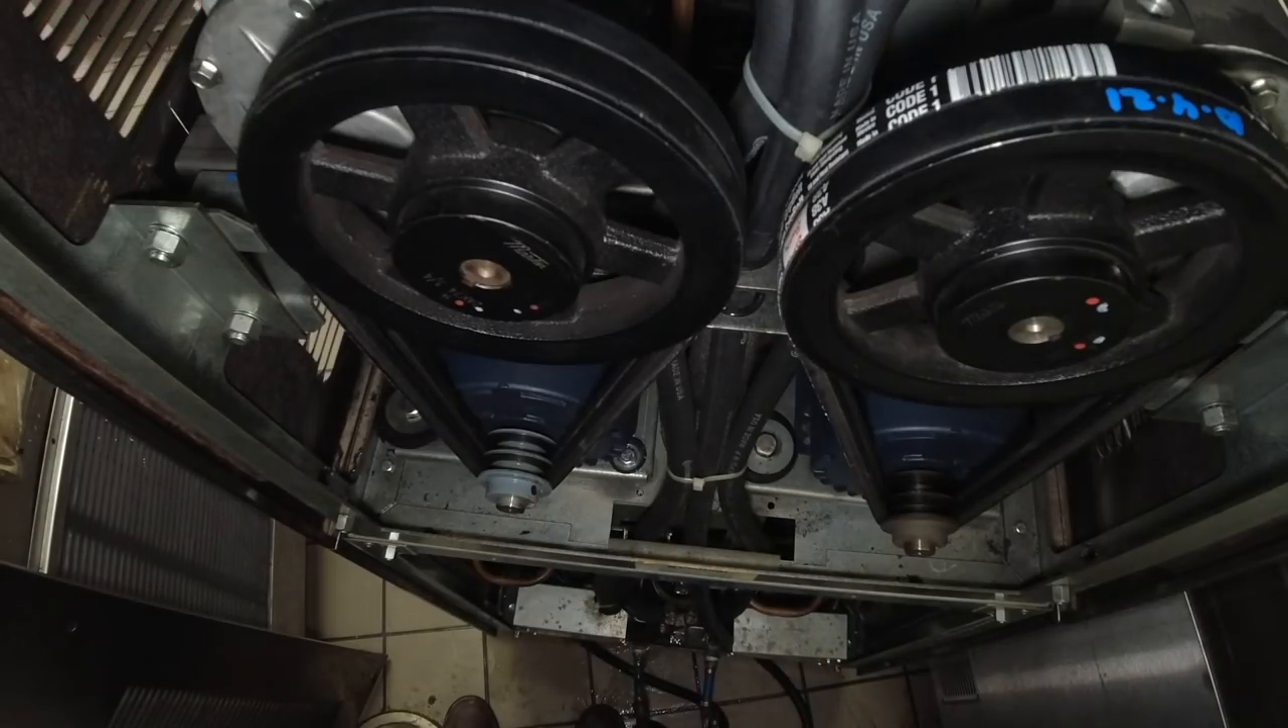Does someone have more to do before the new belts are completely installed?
No.